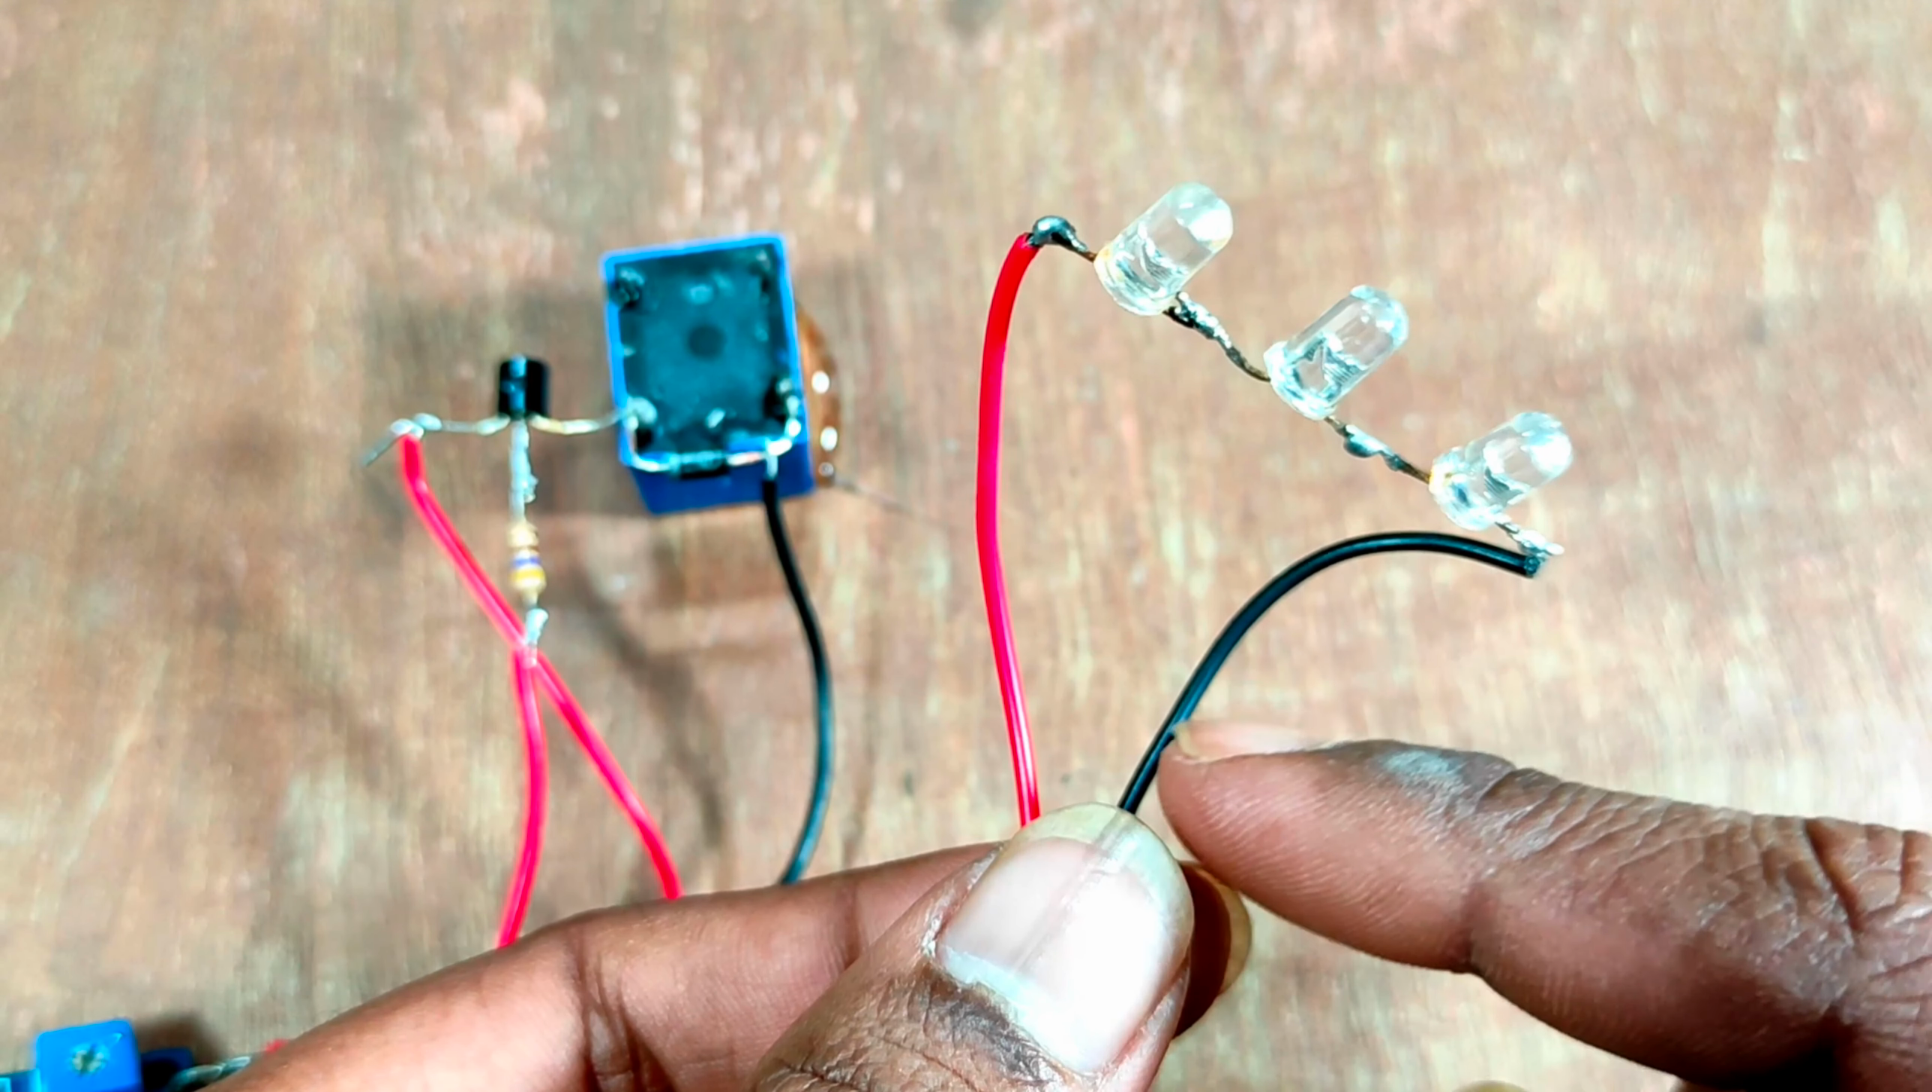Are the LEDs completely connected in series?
Yes.